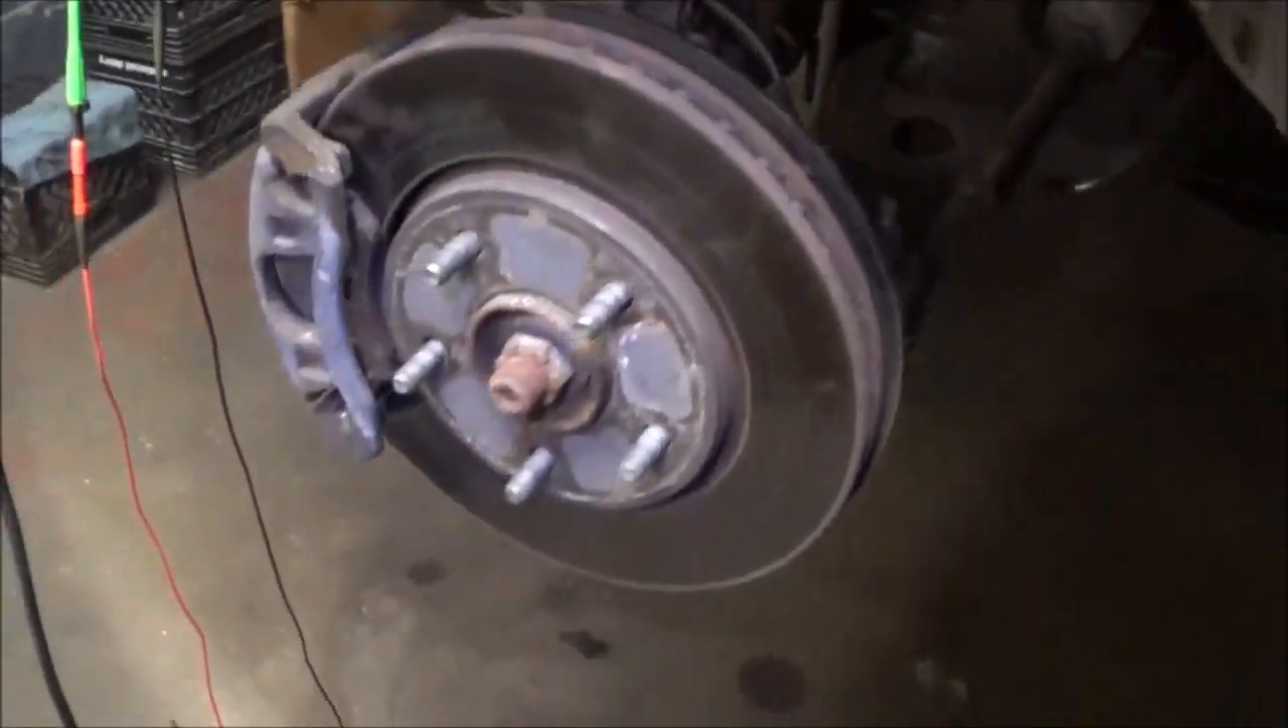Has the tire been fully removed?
Yes.